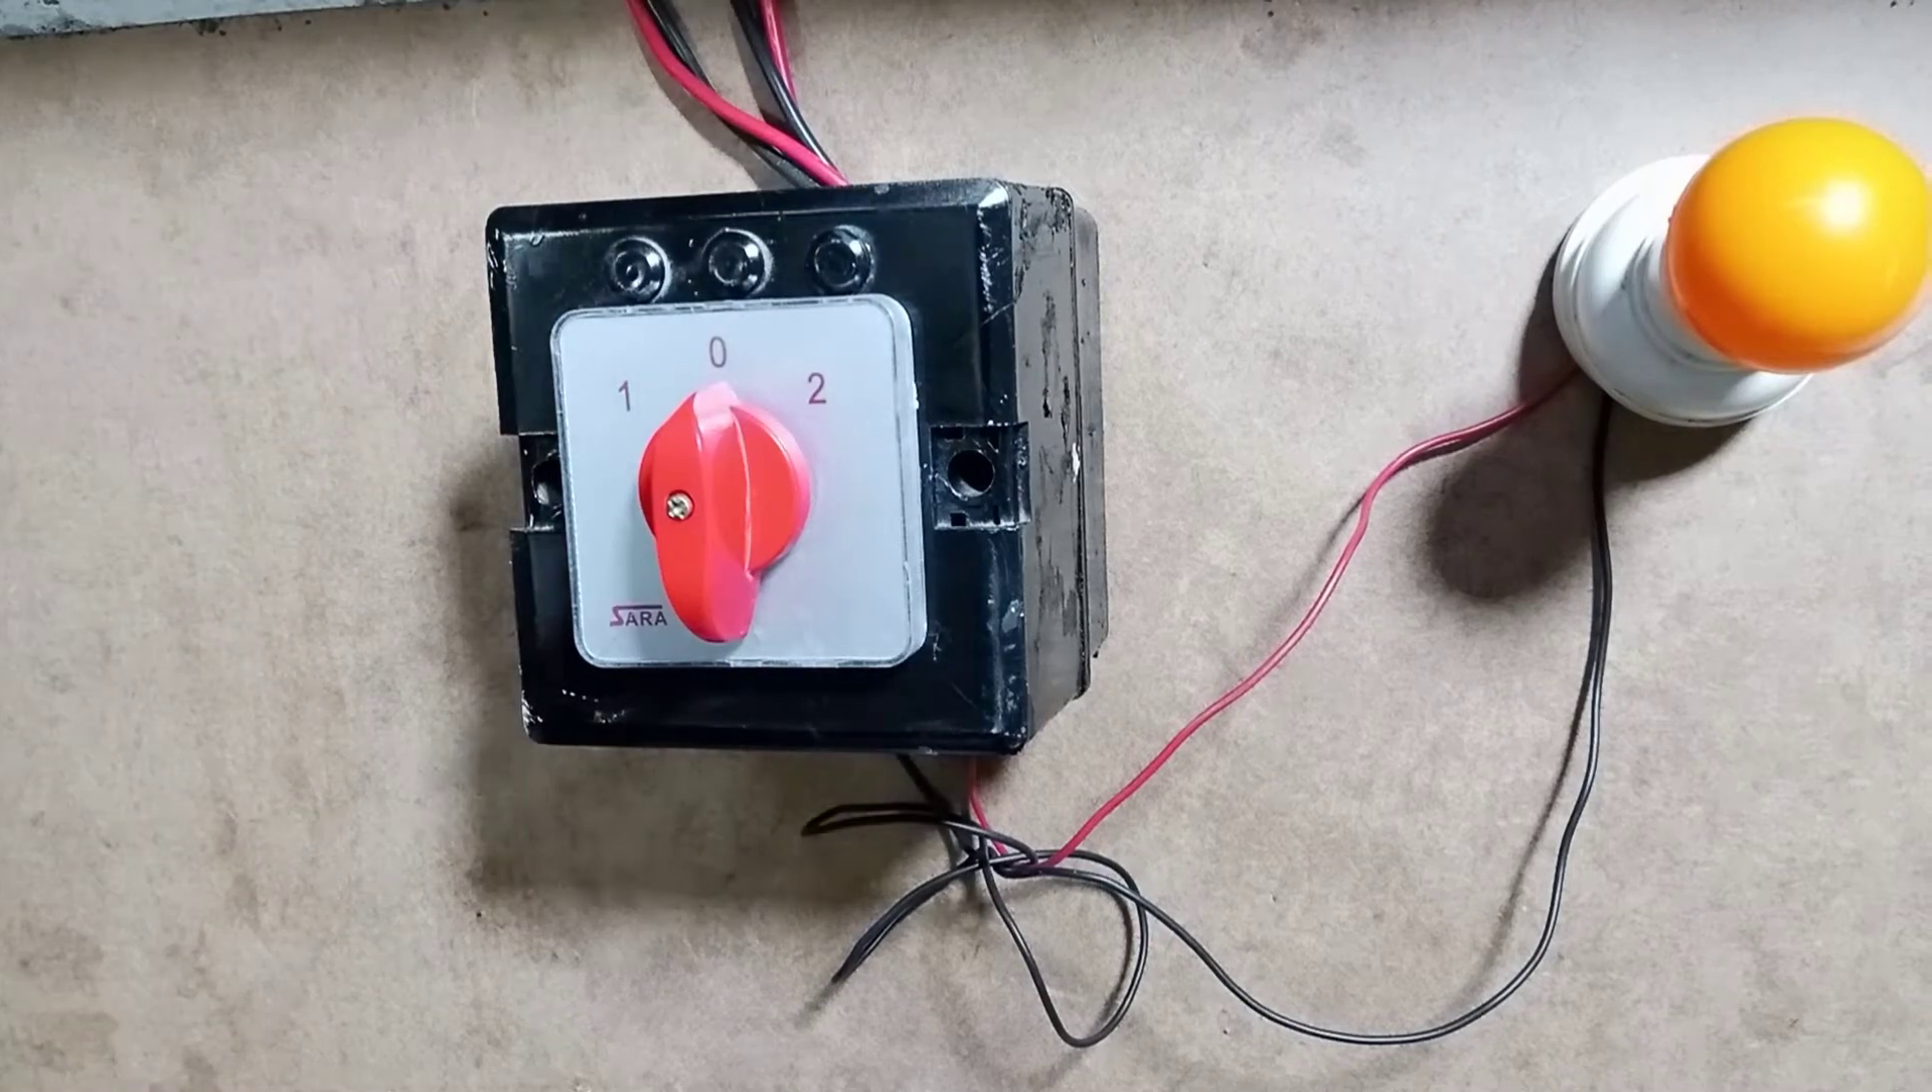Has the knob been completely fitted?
Yes.